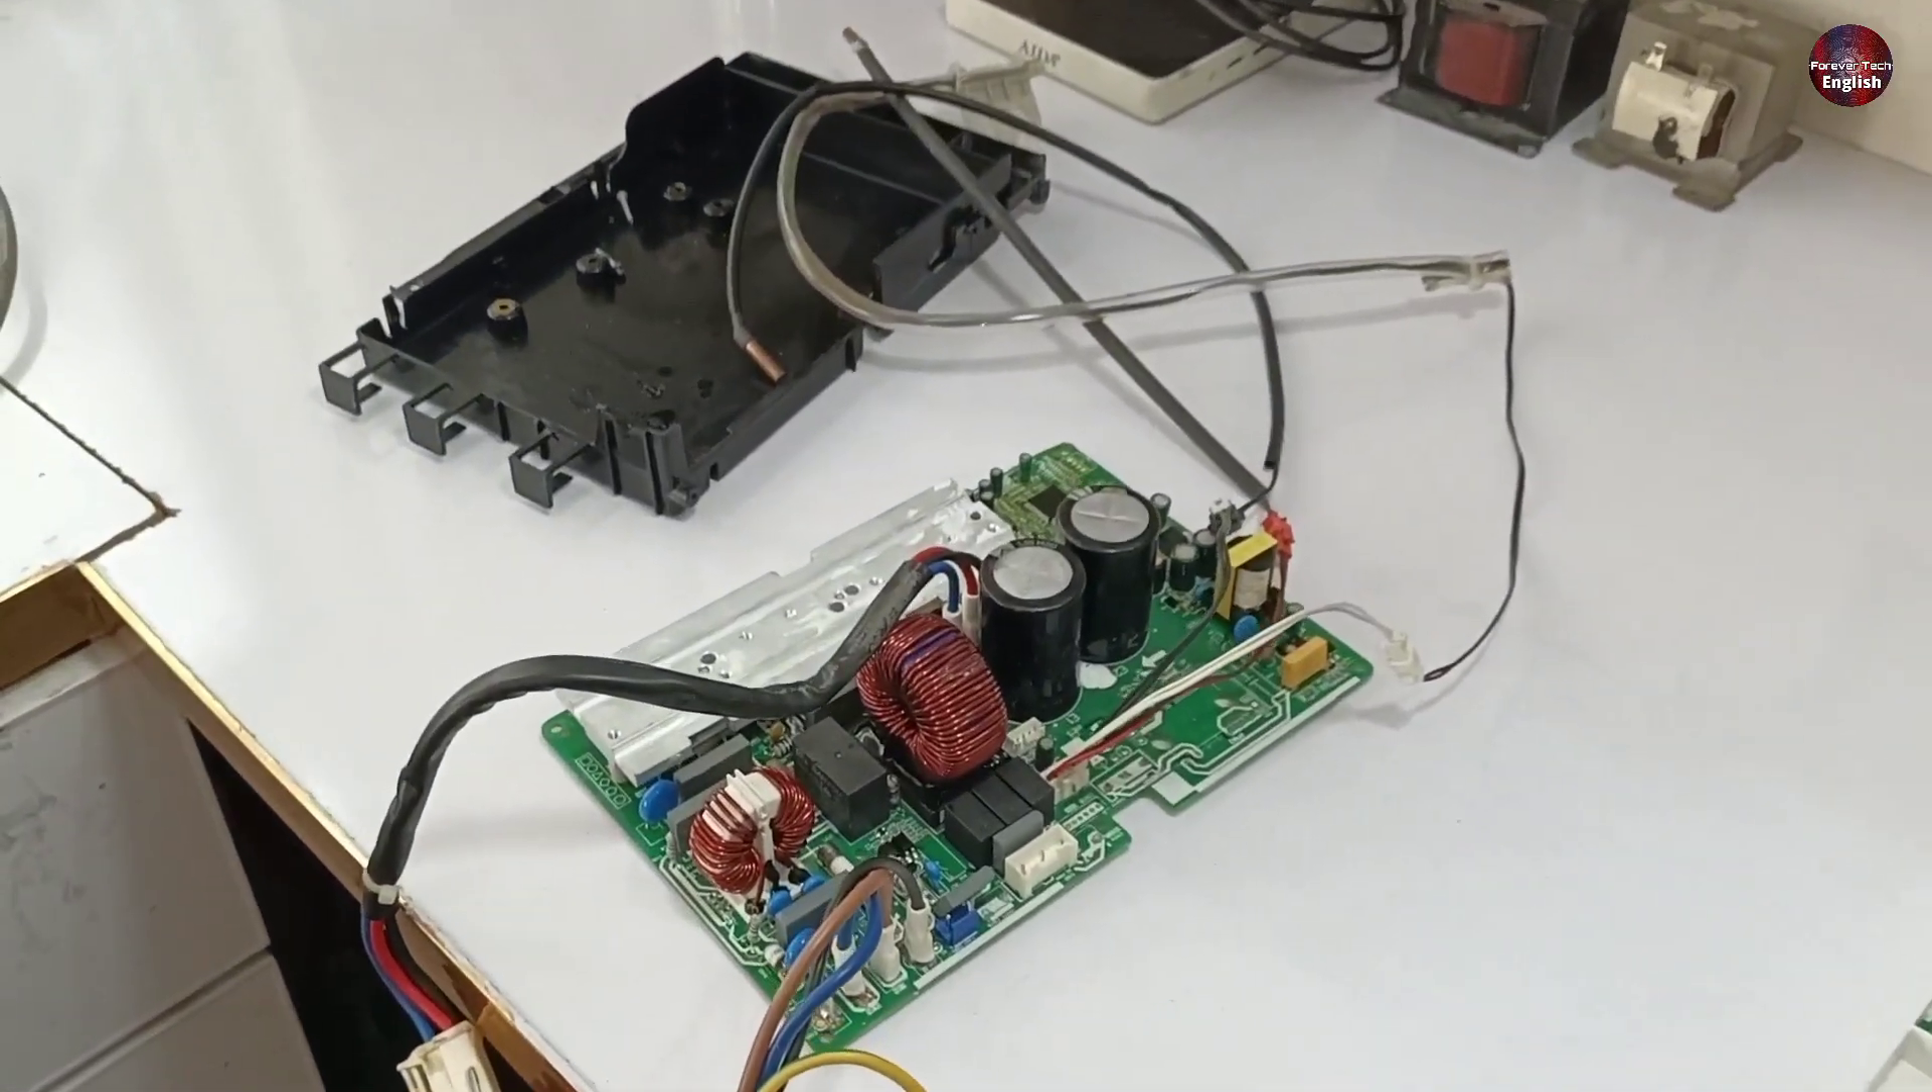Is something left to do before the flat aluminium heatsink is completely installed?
No.